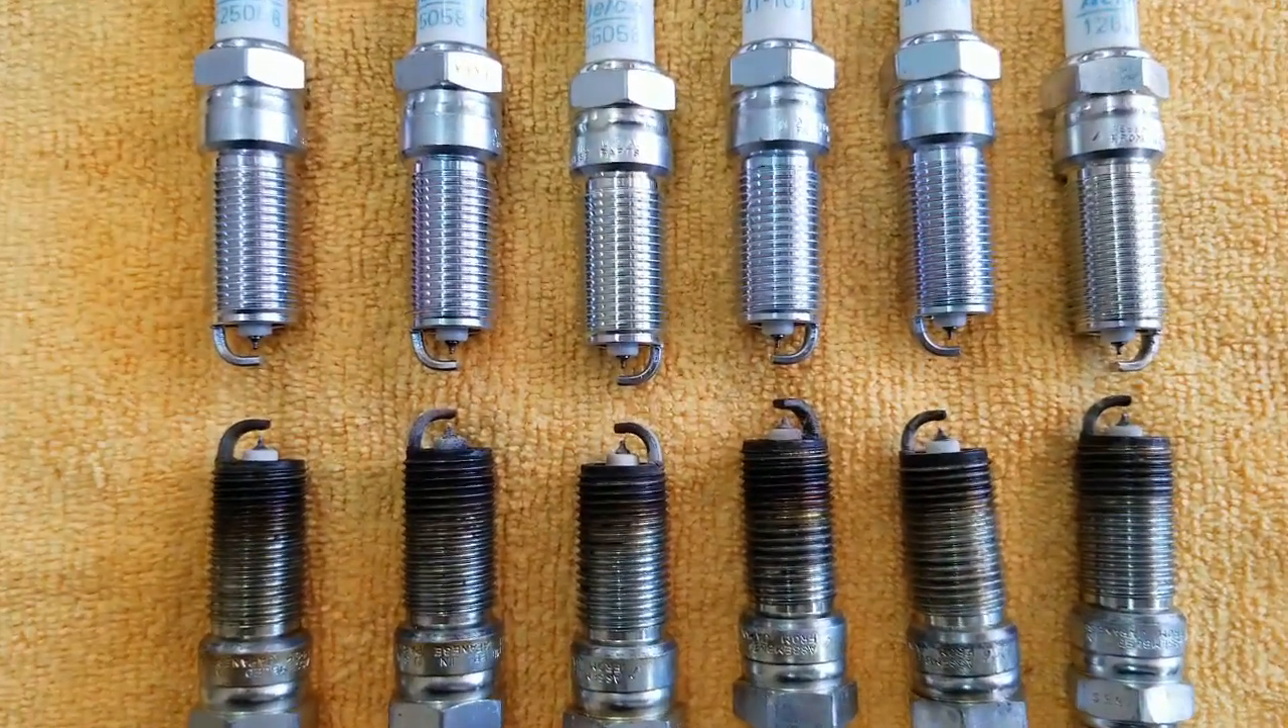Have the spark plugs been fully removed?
Yes.